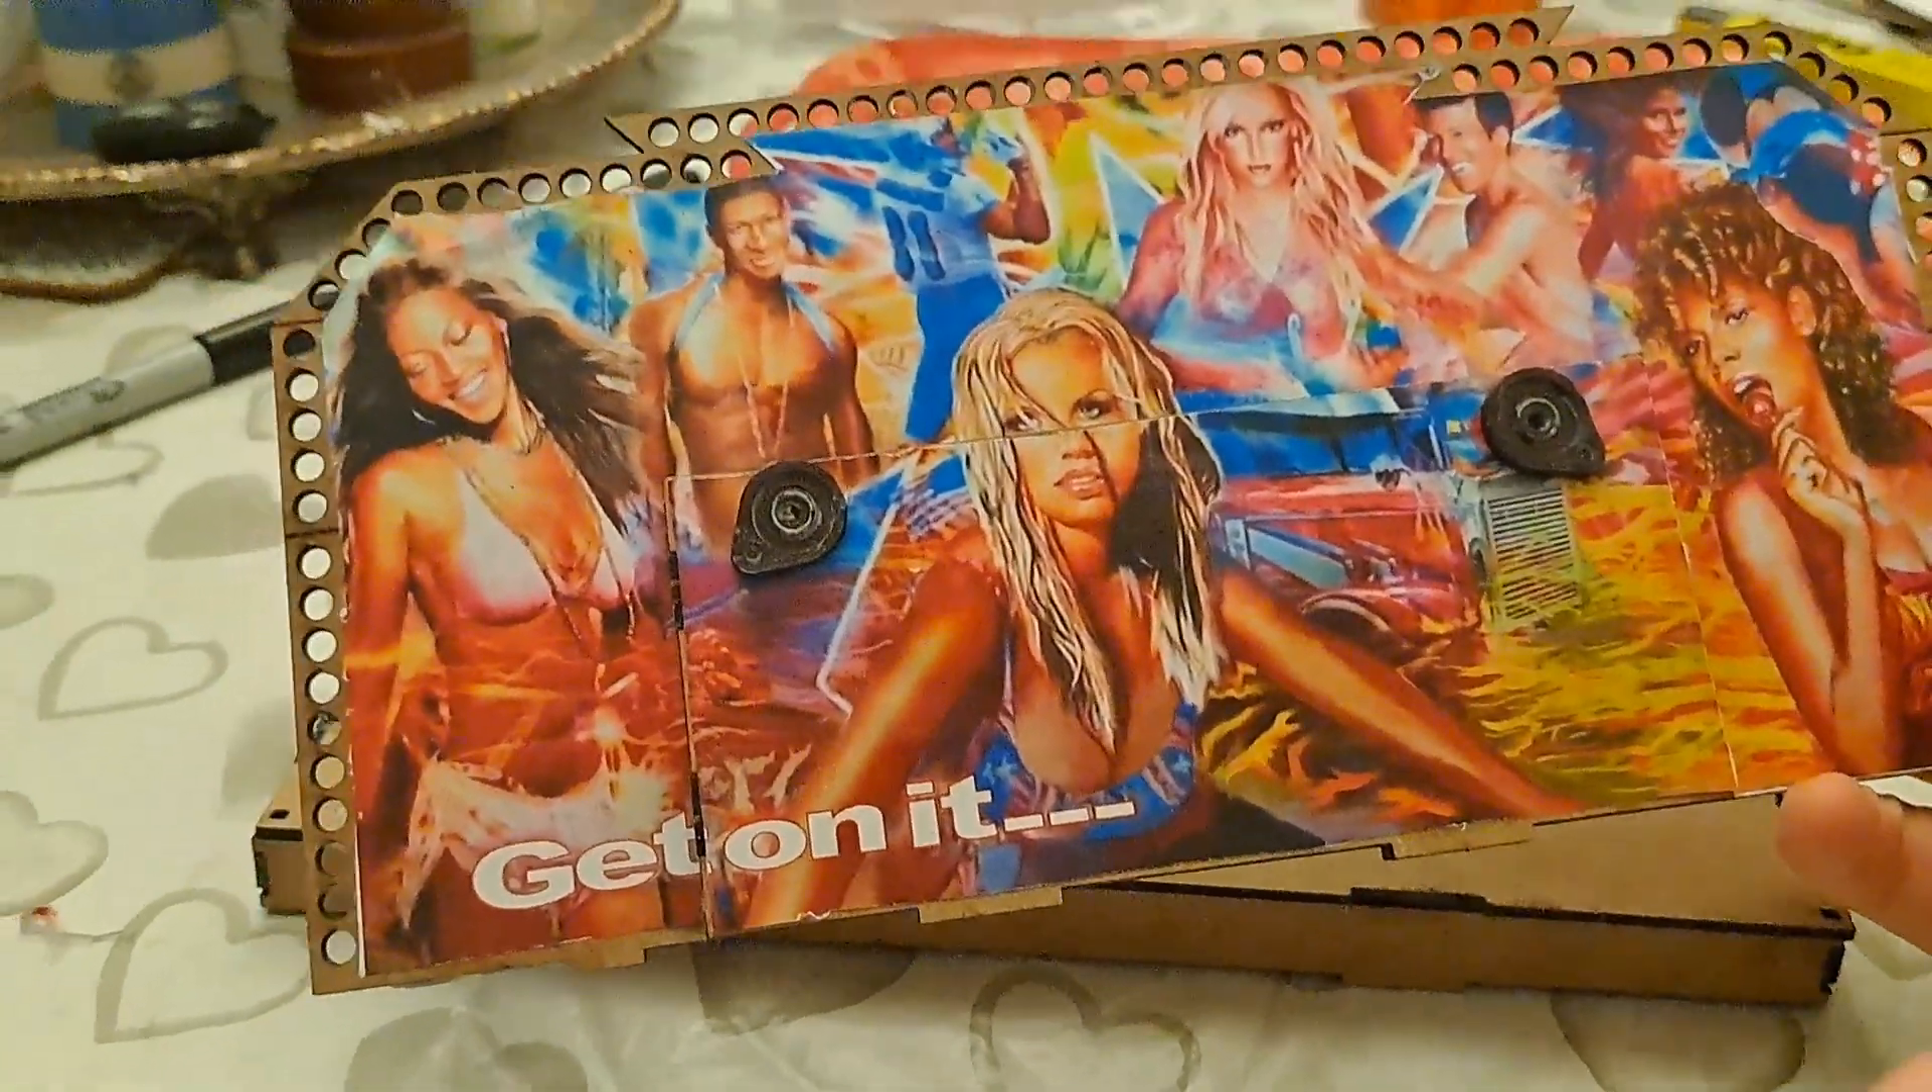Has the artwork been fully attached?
Yes.